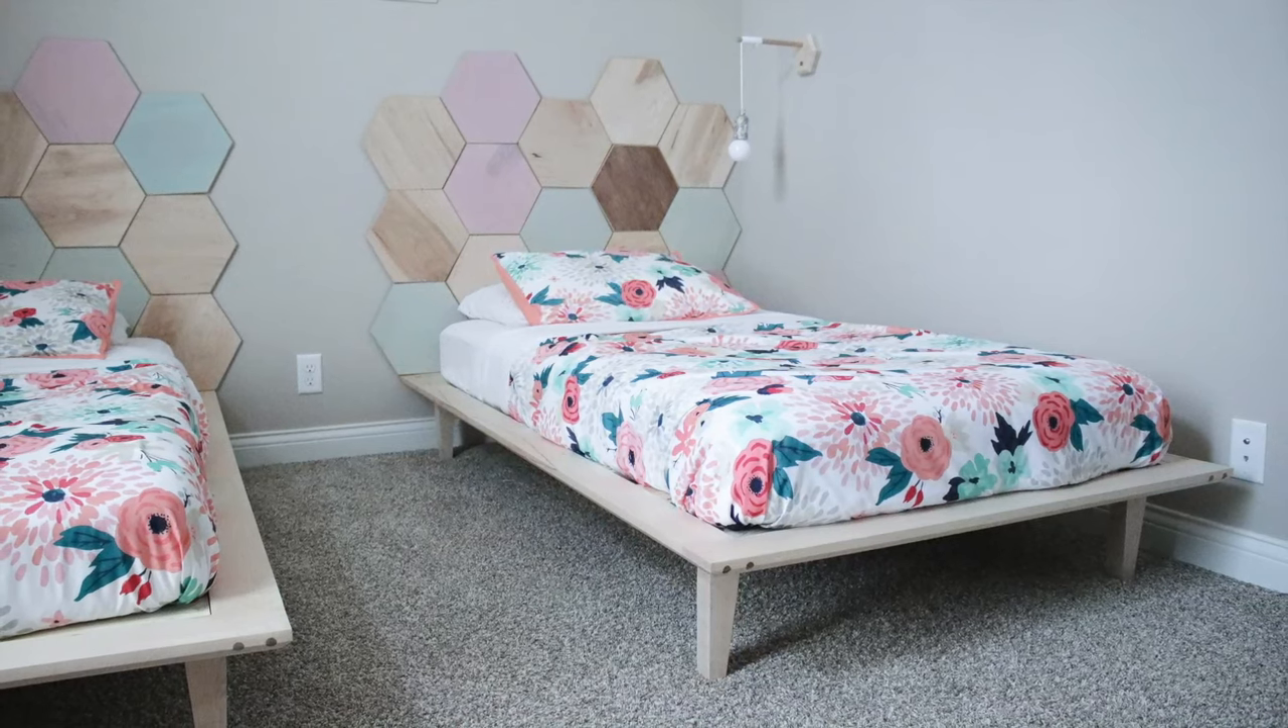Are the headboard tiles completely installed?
Yes.